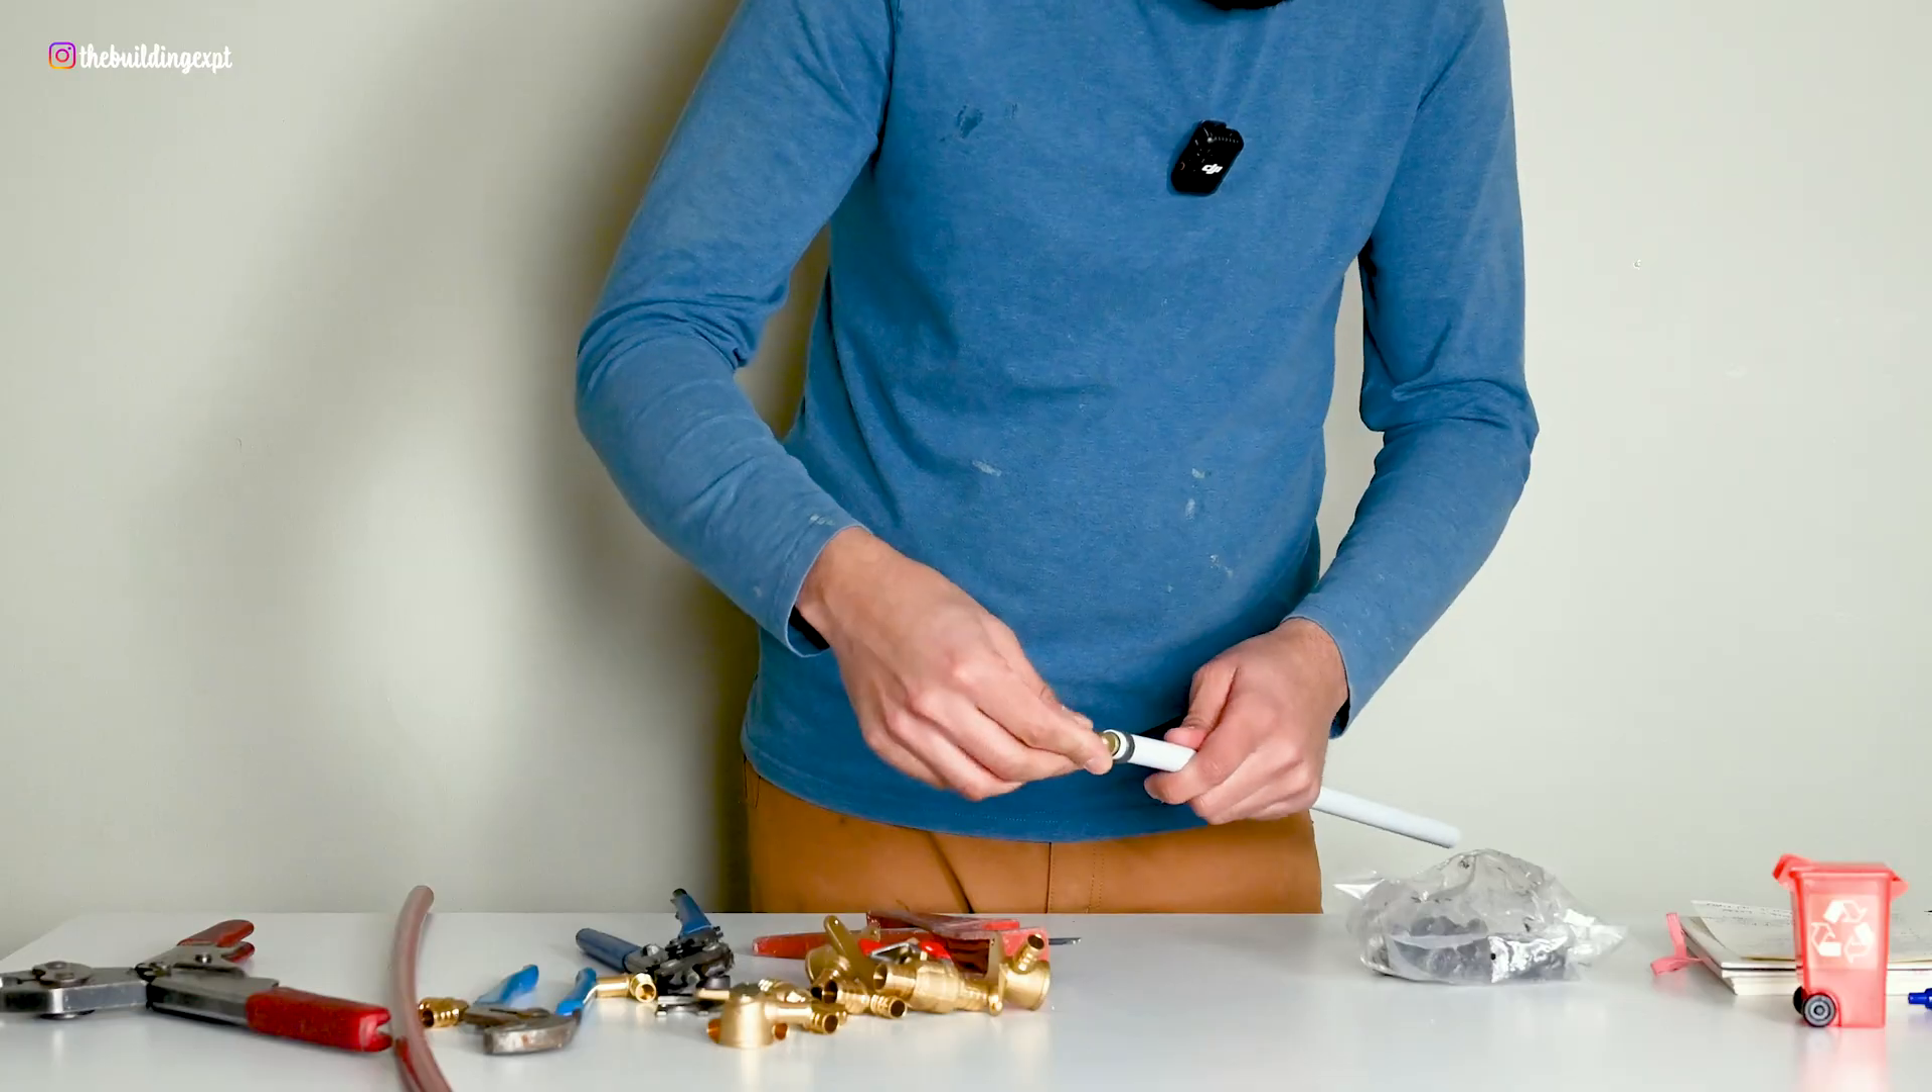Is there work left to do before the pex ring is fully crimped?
Yes.